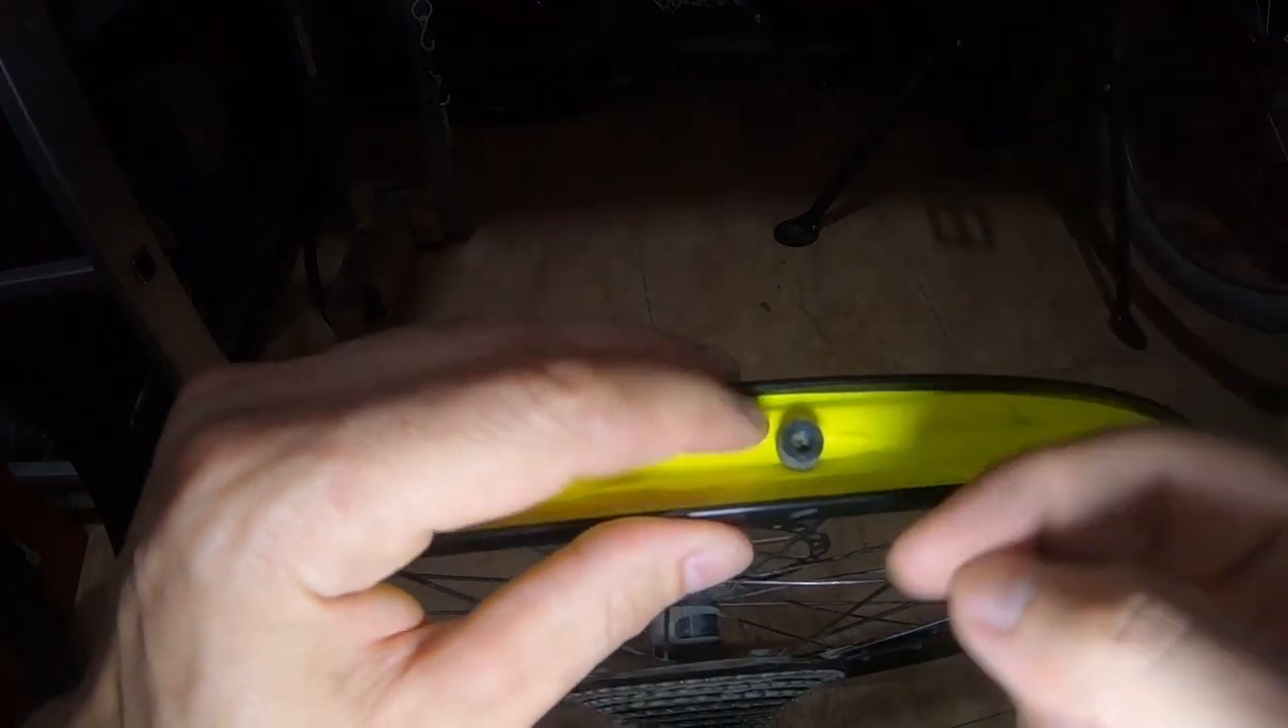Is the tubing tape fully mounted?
Yes.